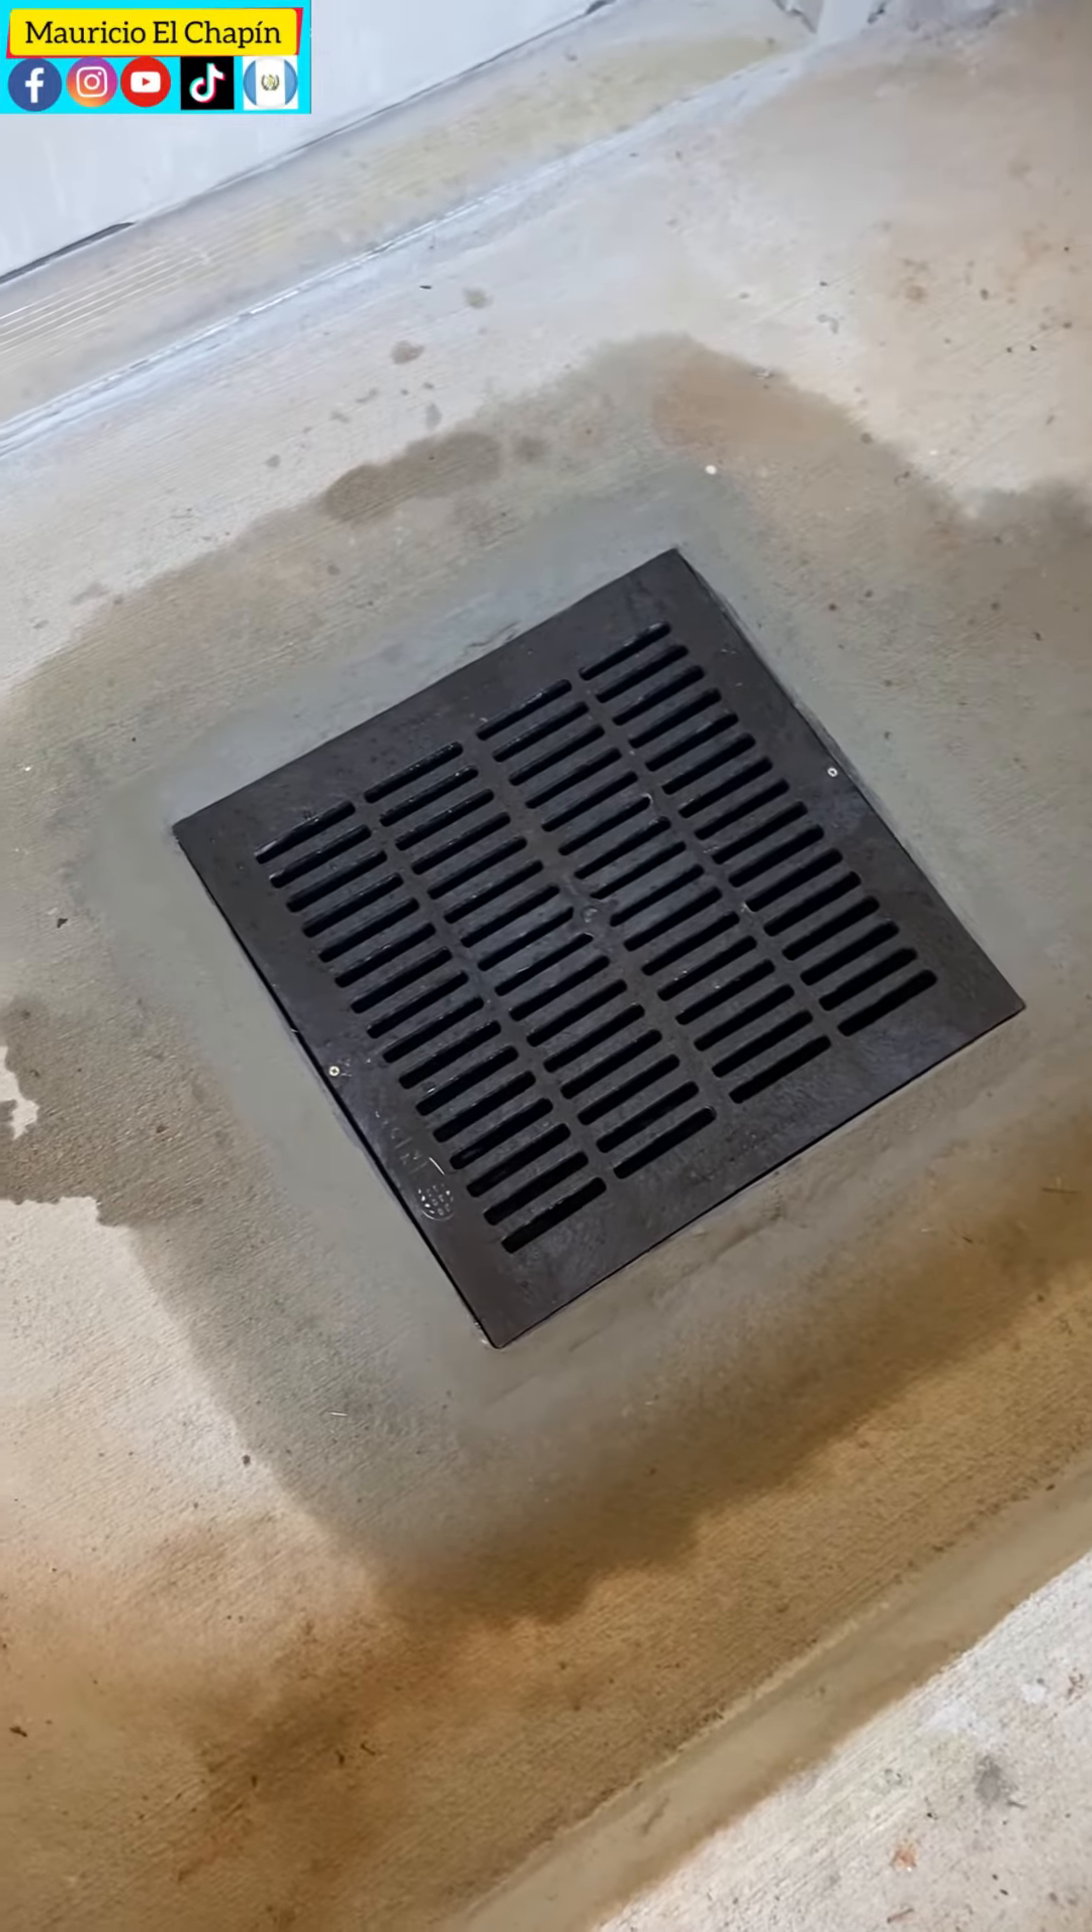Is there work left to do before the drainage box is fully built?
No.